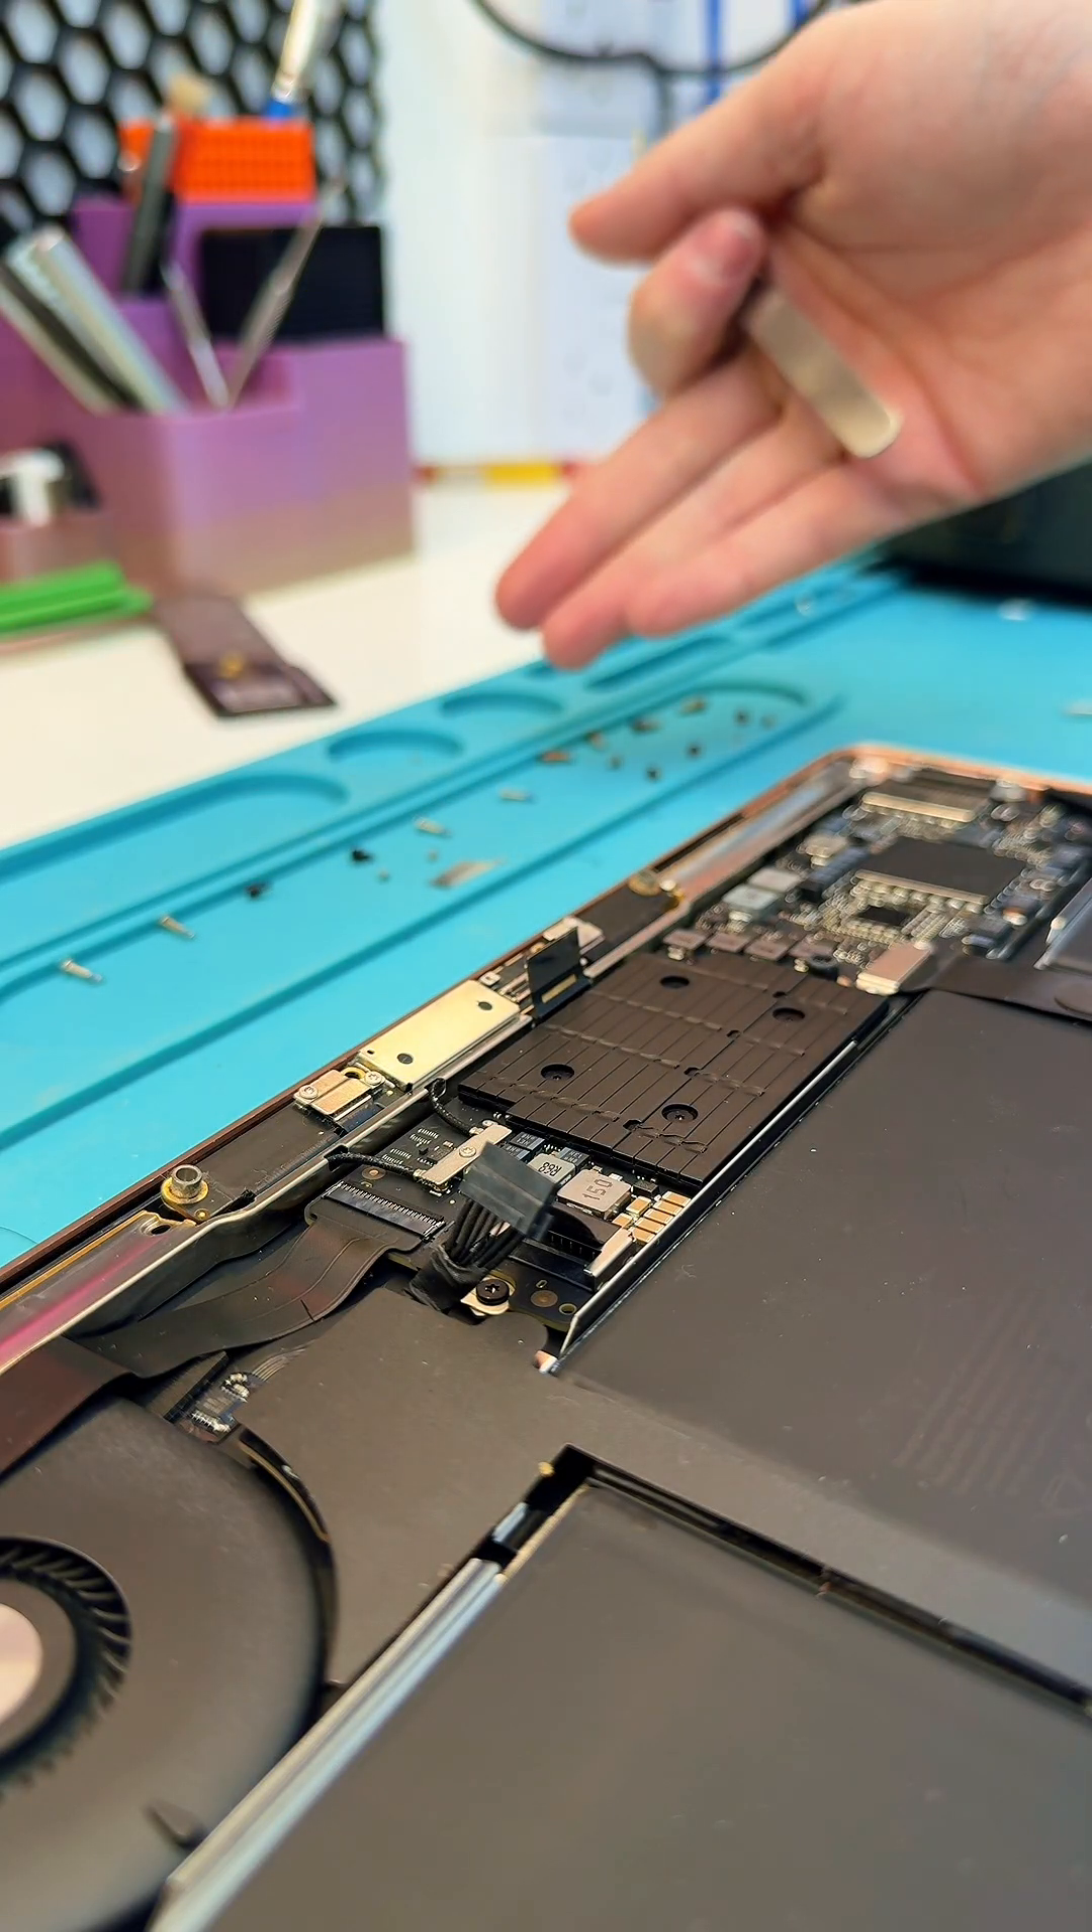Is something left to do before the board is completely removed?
Yes.